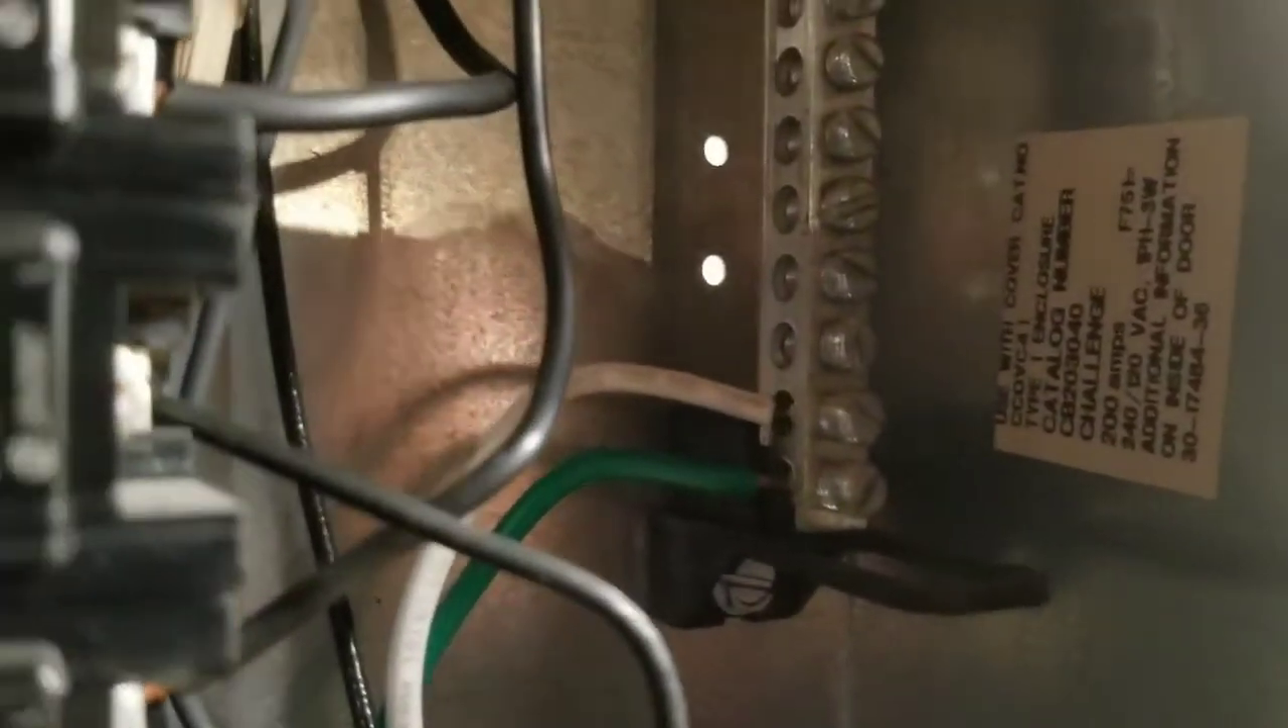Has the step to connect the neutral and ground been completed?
Yes.